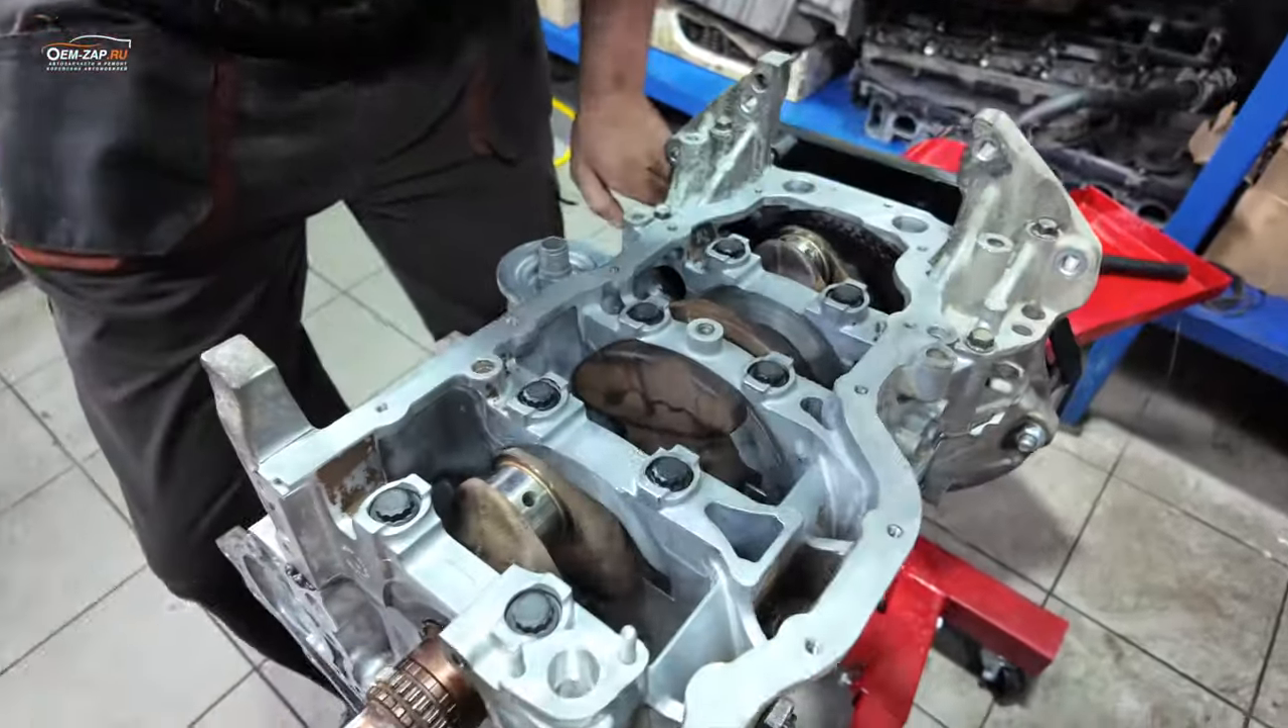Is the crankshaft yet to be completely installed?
No.